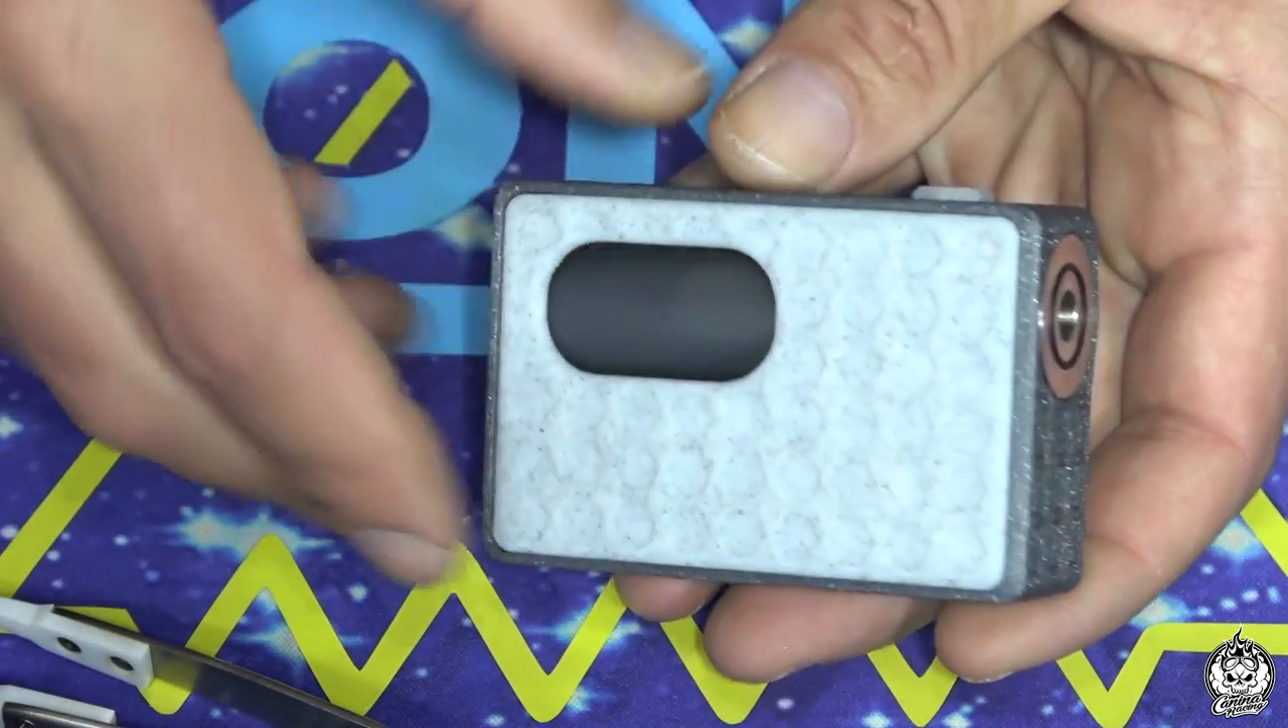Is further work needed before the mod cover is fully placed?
No.